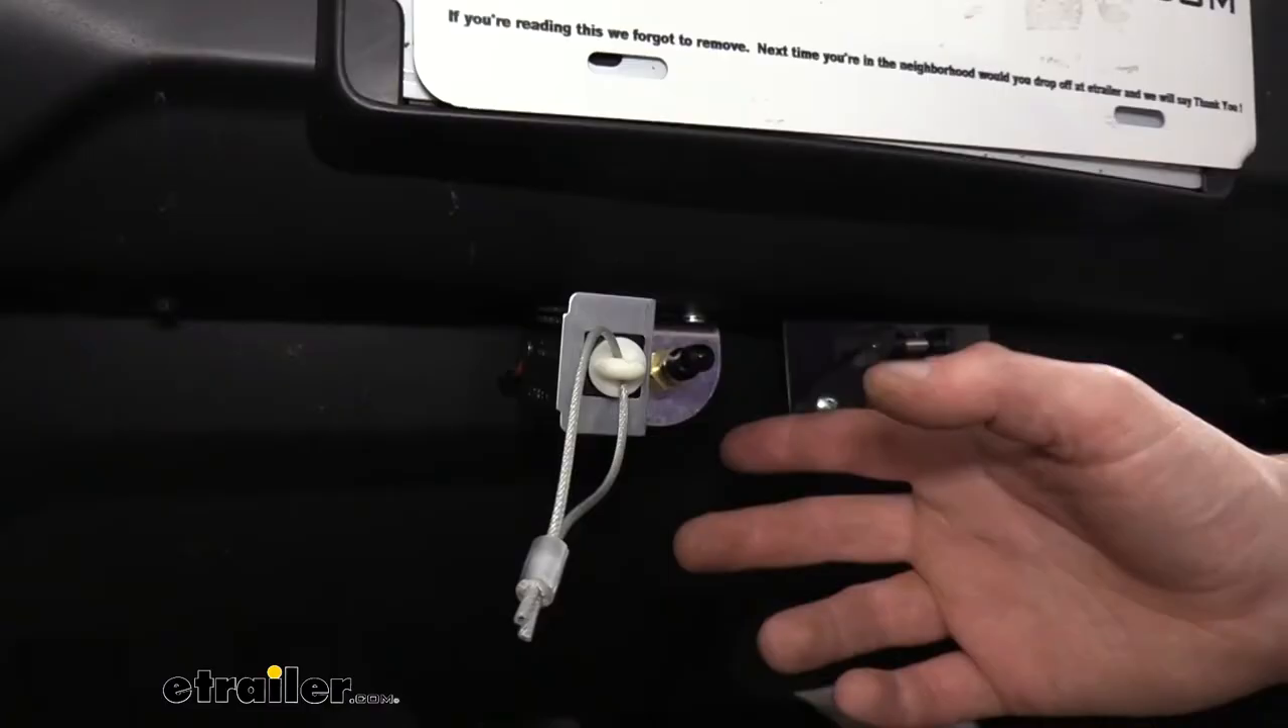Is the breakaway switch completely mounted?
Yes.